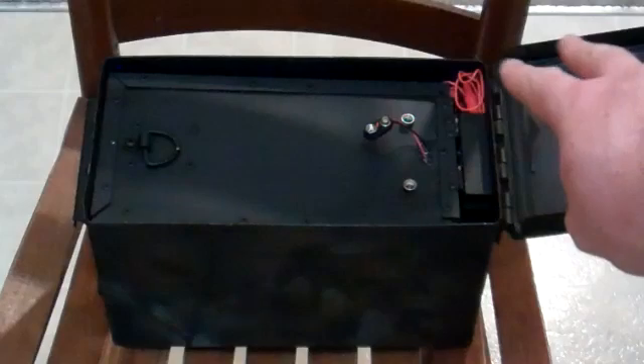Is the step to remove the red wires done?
No.